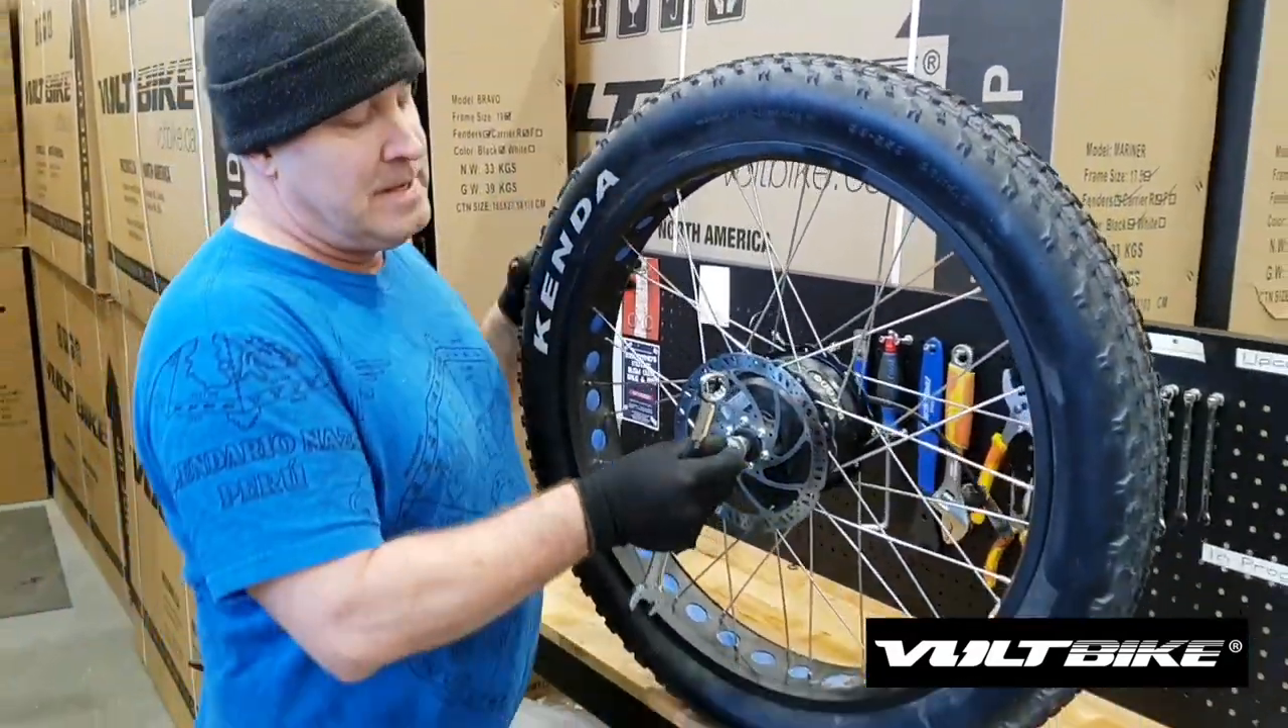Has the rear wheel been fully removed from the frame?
Yes.